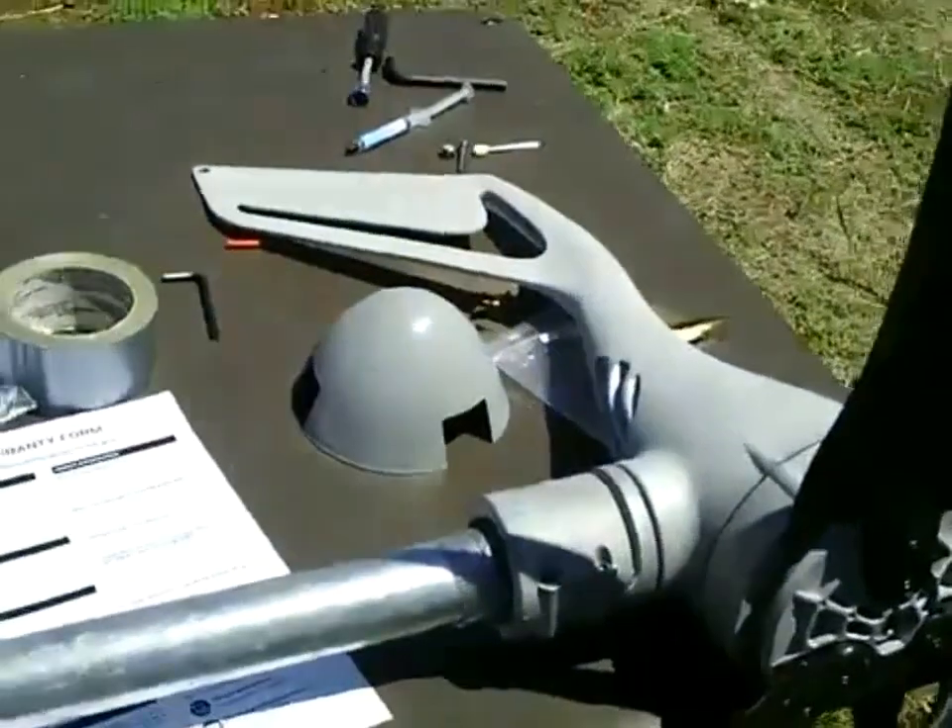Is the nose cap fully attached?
No.